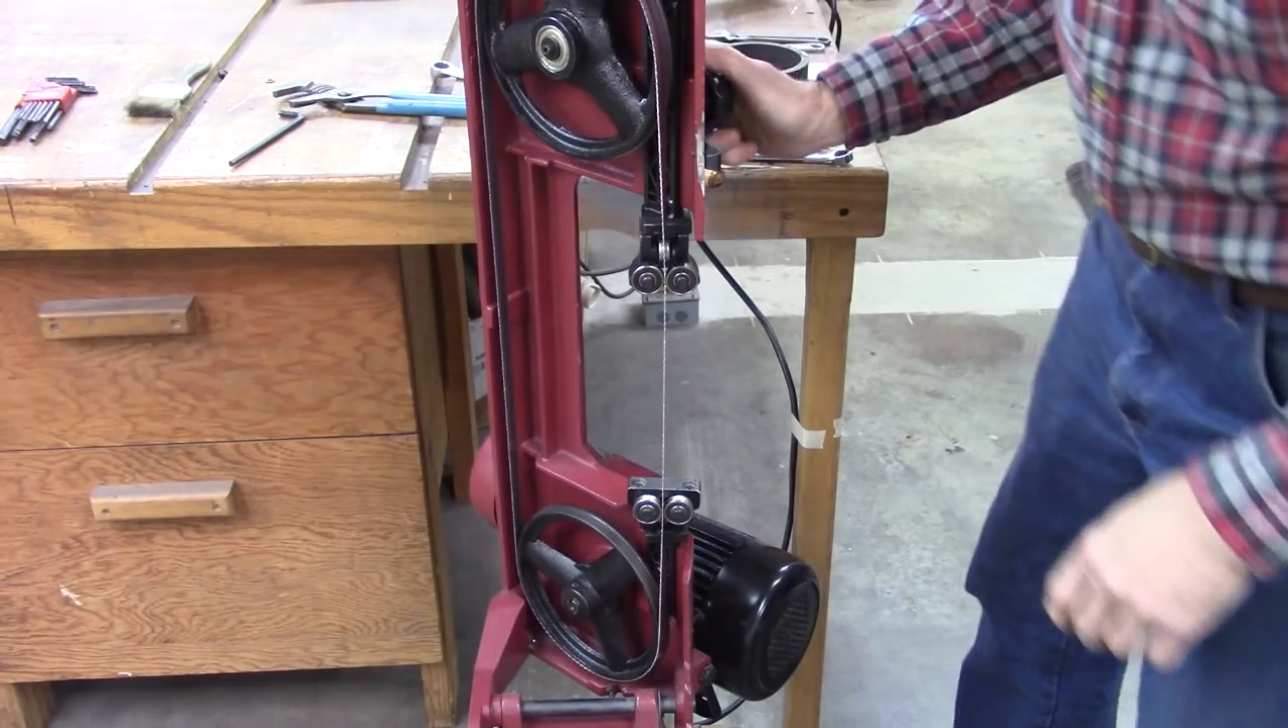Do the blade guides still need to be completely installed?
No.